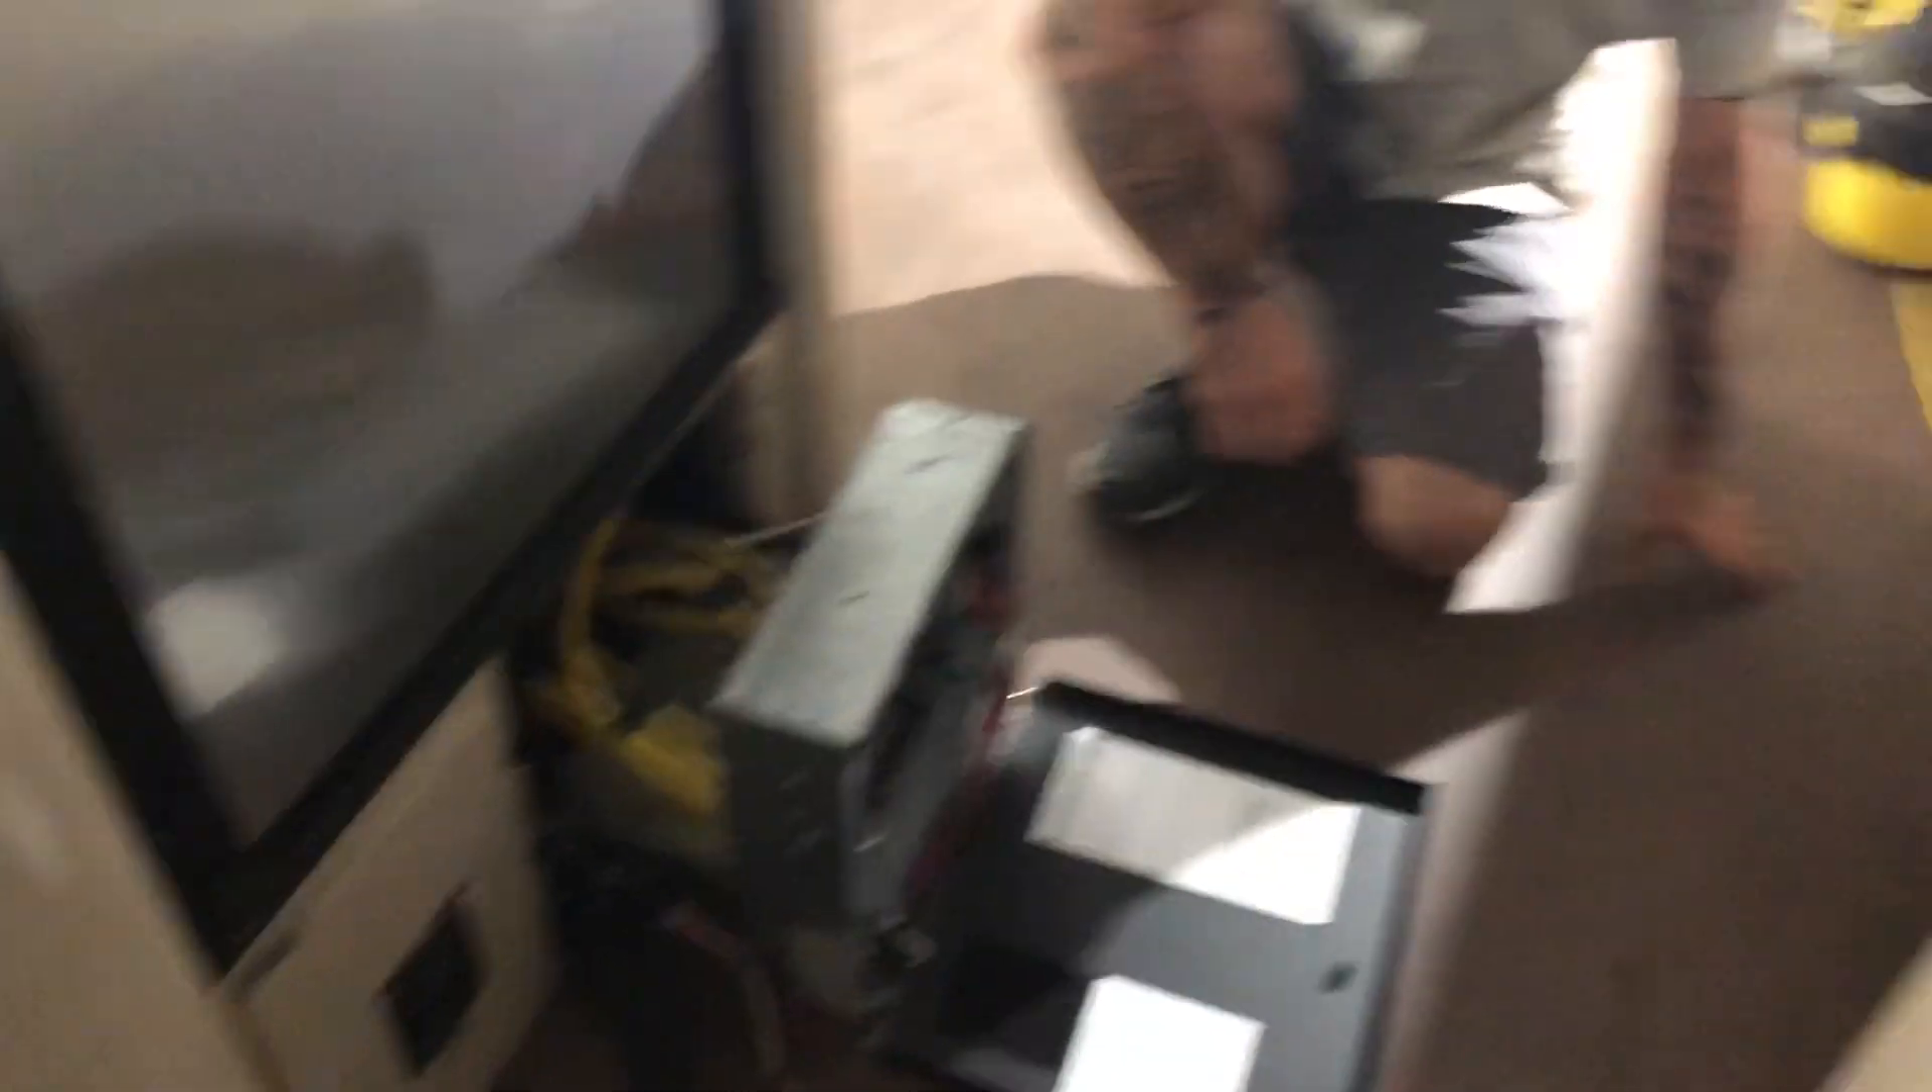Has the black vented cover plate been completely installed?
No.